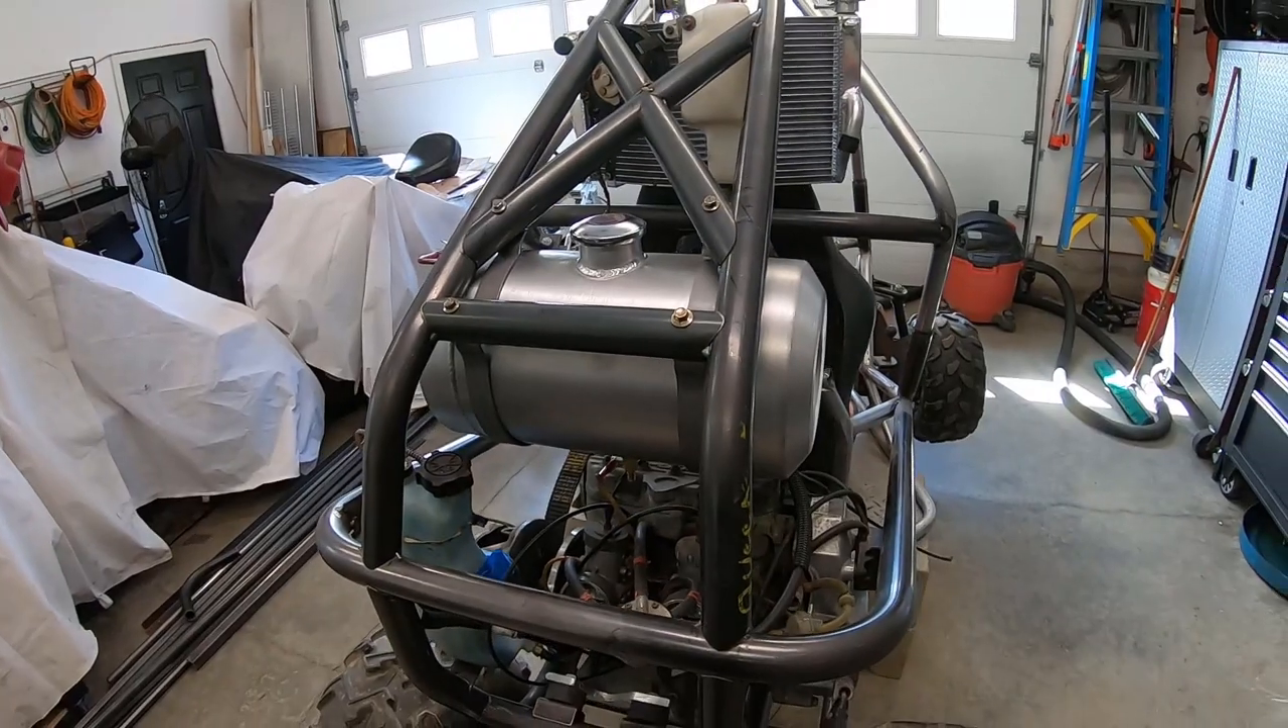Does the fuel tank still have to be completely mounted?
No.